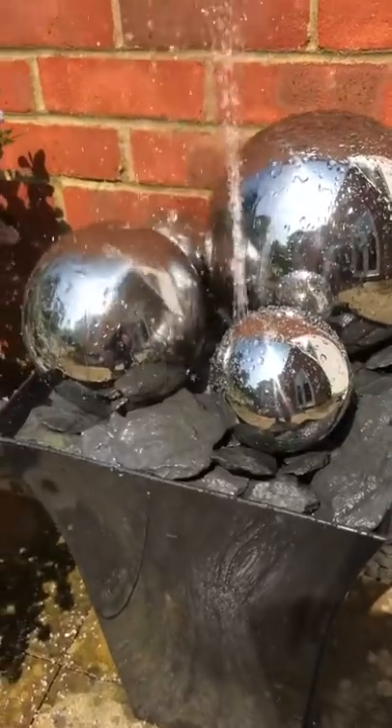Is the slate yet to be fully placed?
No.